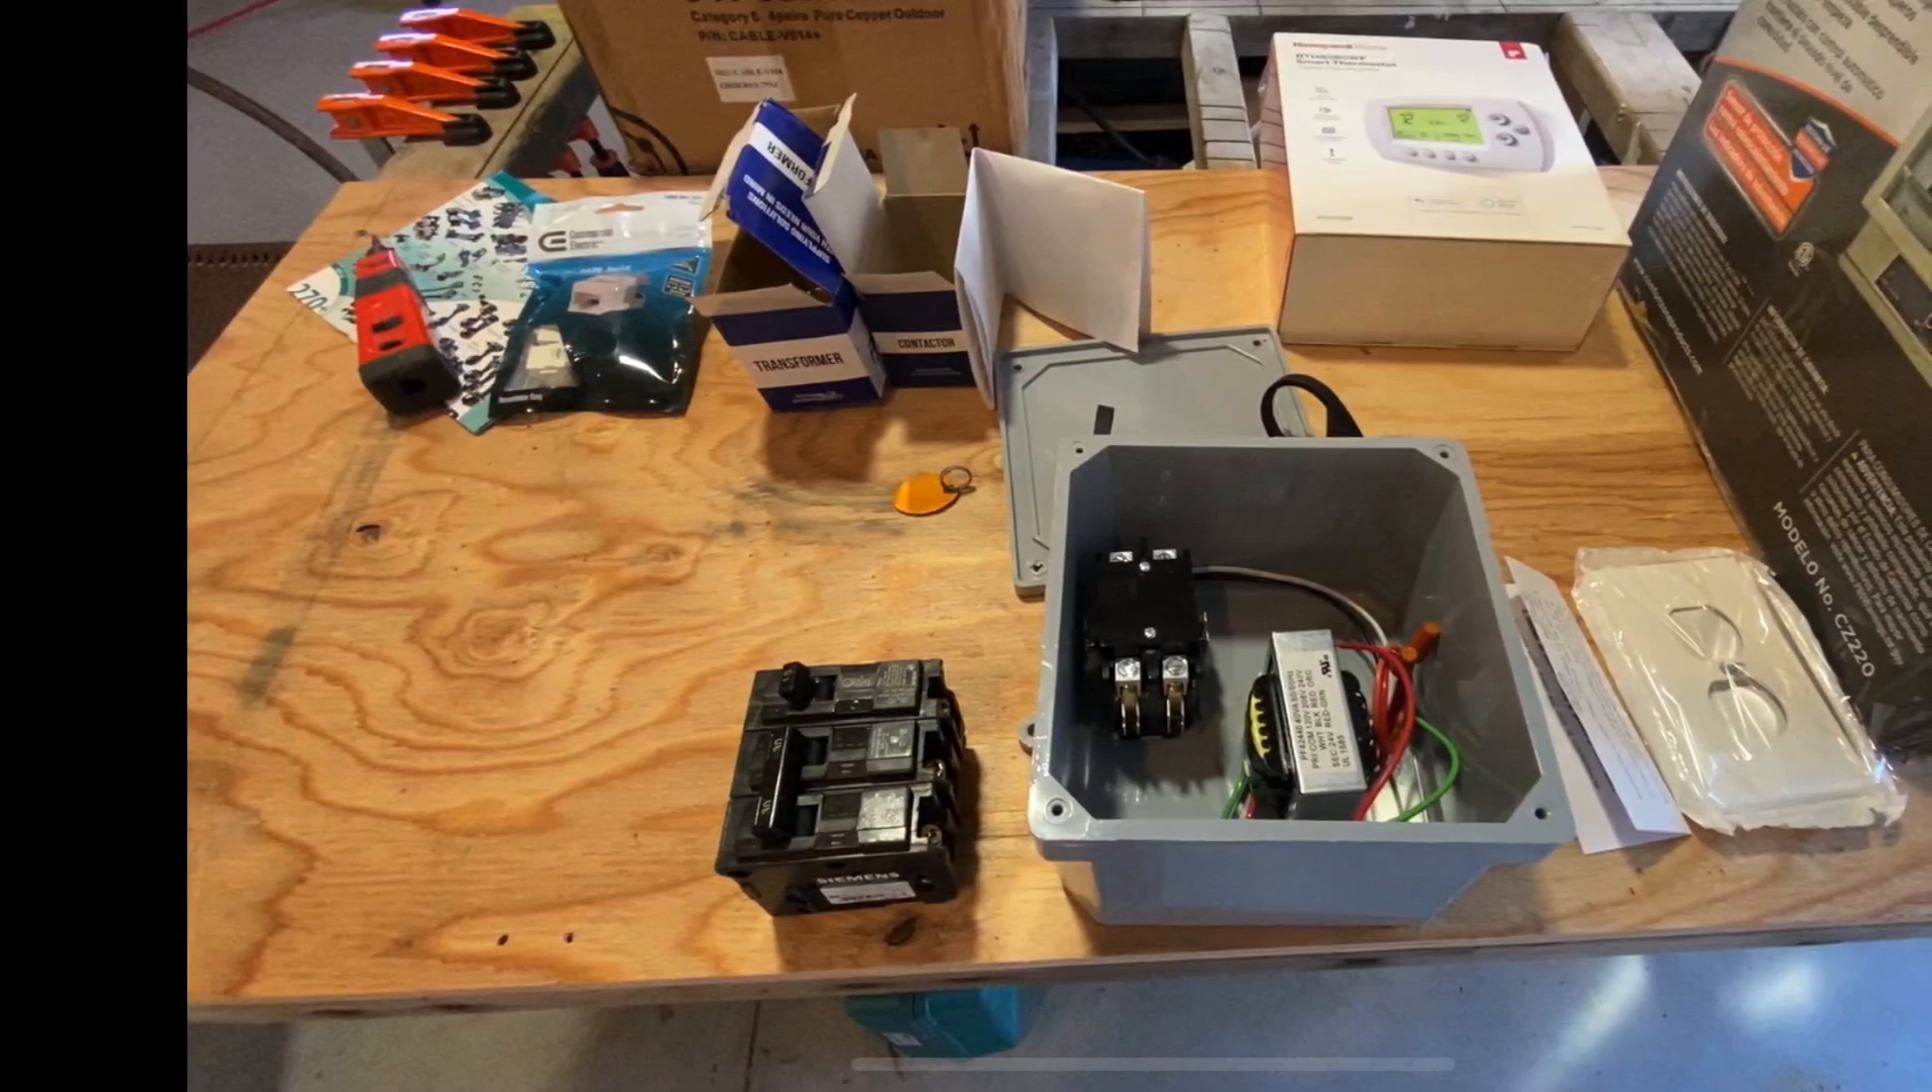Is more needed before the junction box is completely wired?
Yes.